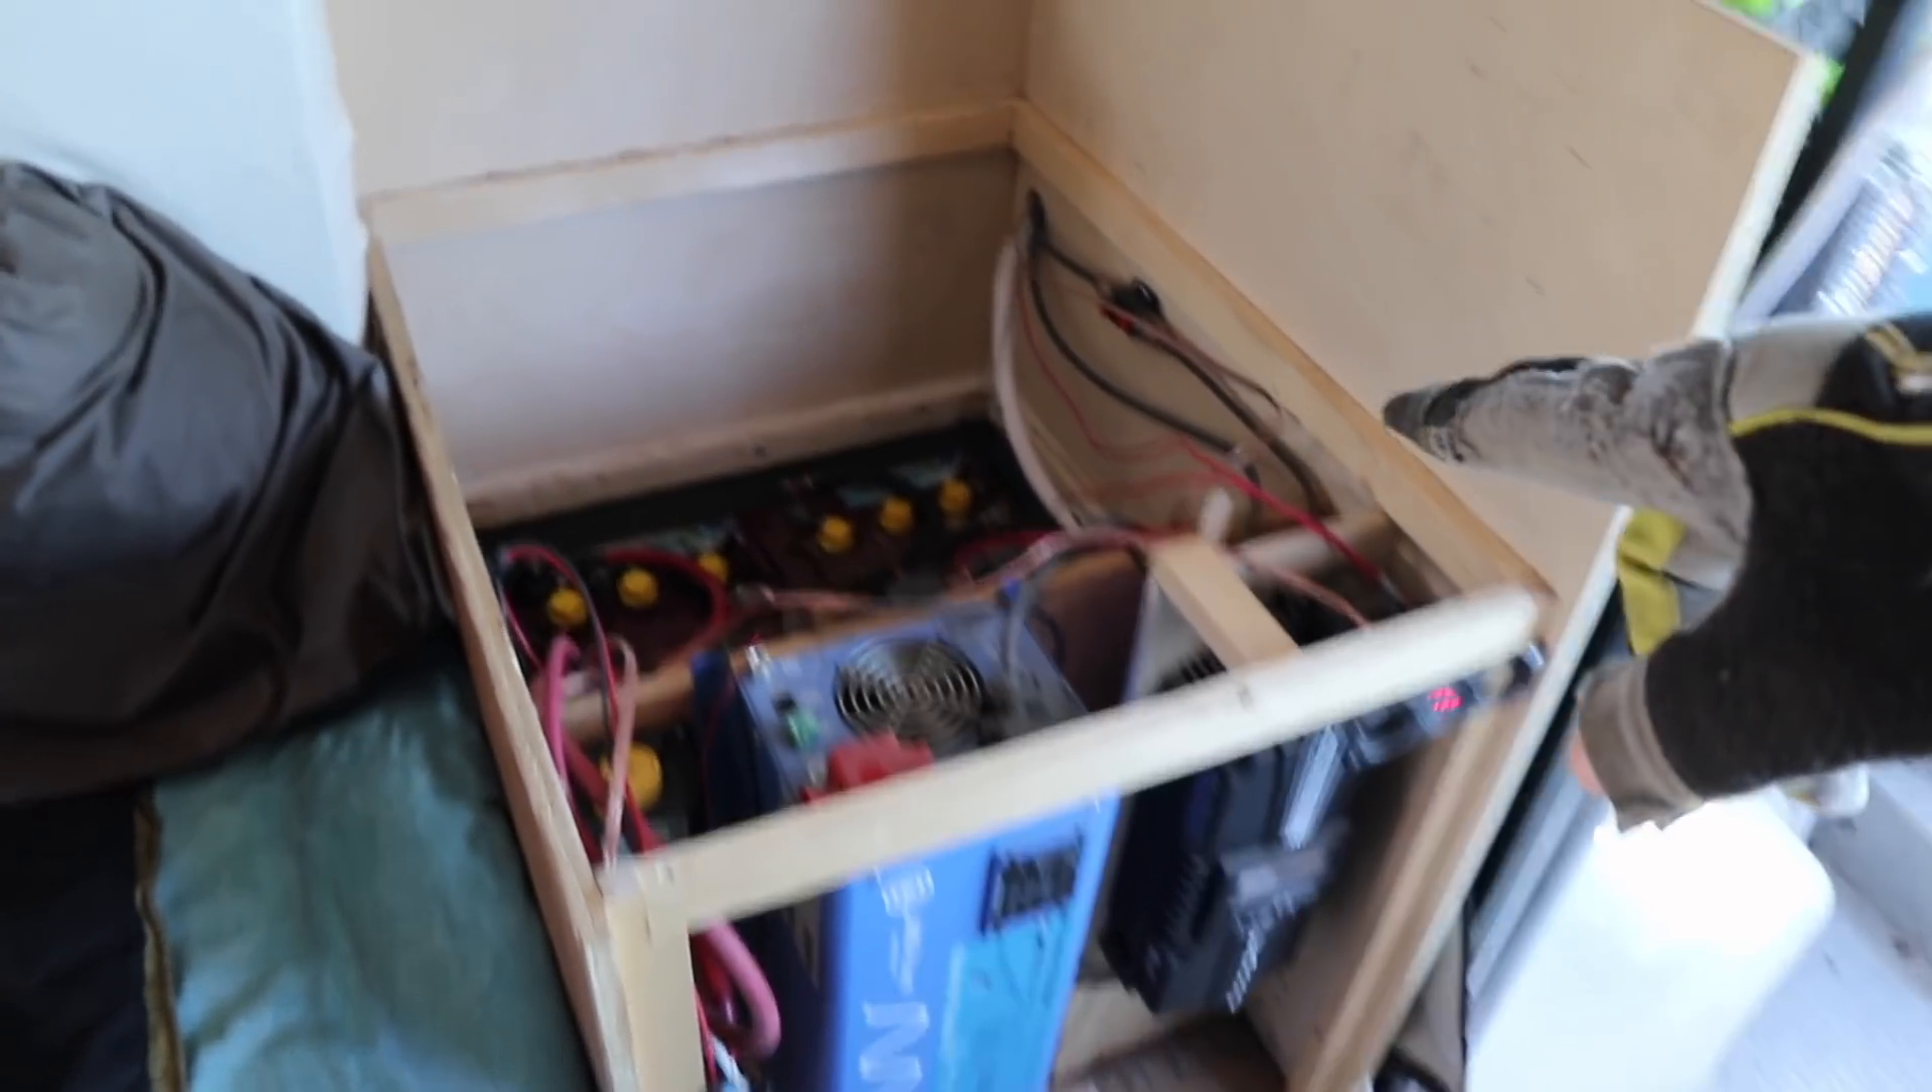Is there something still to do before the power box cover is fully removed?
No.